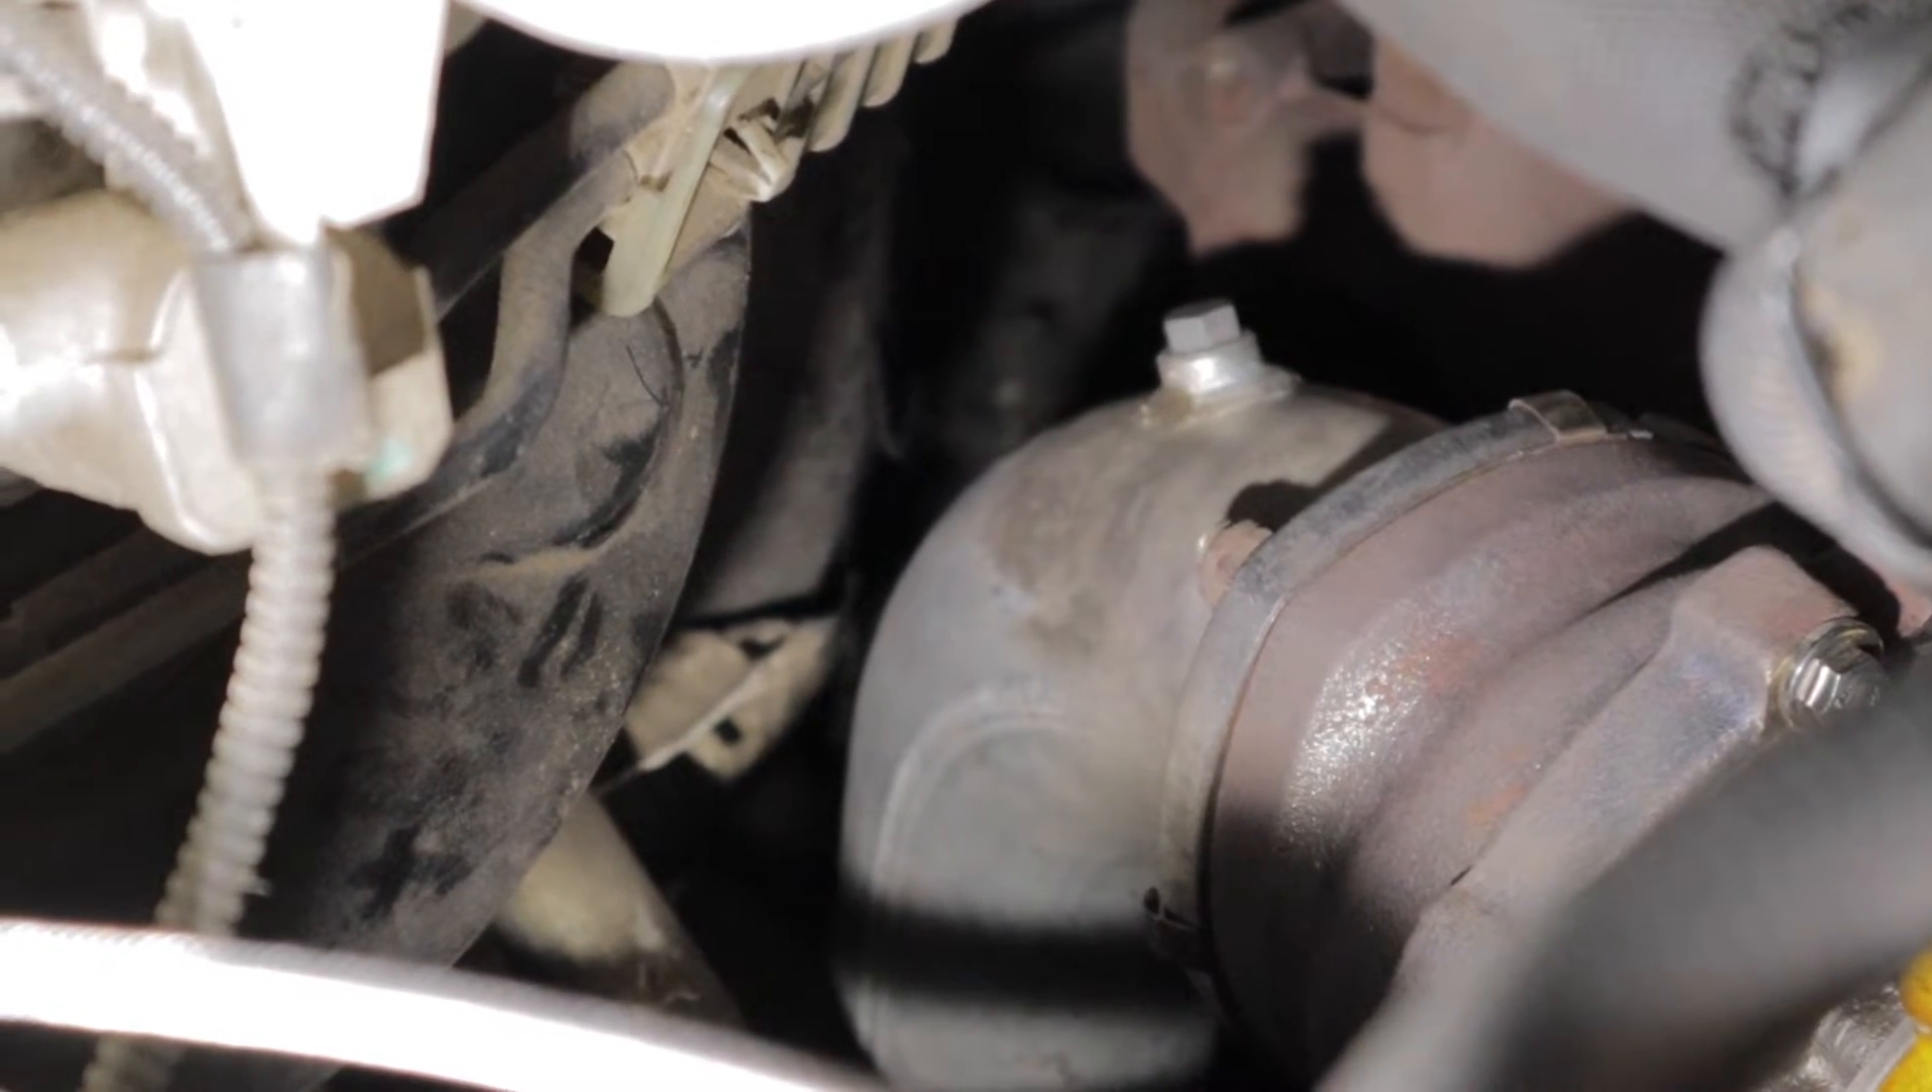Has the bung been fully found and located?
Yes.